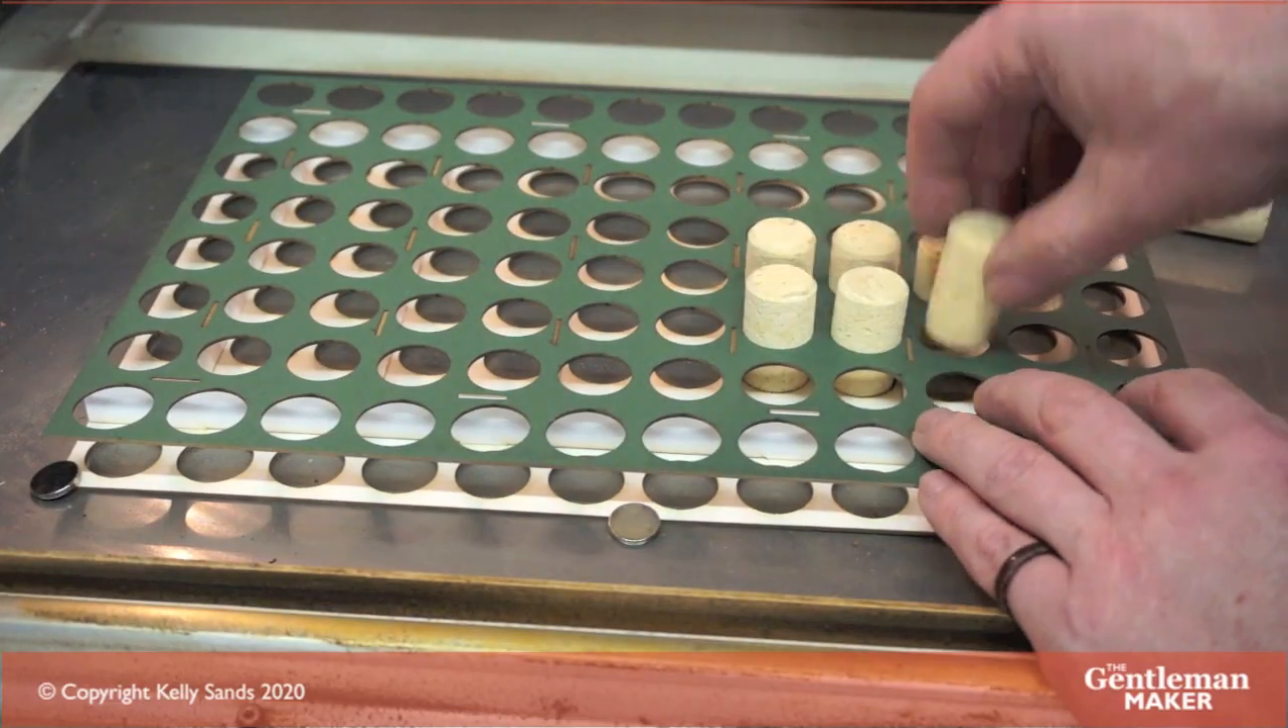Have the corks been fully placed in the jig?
No.